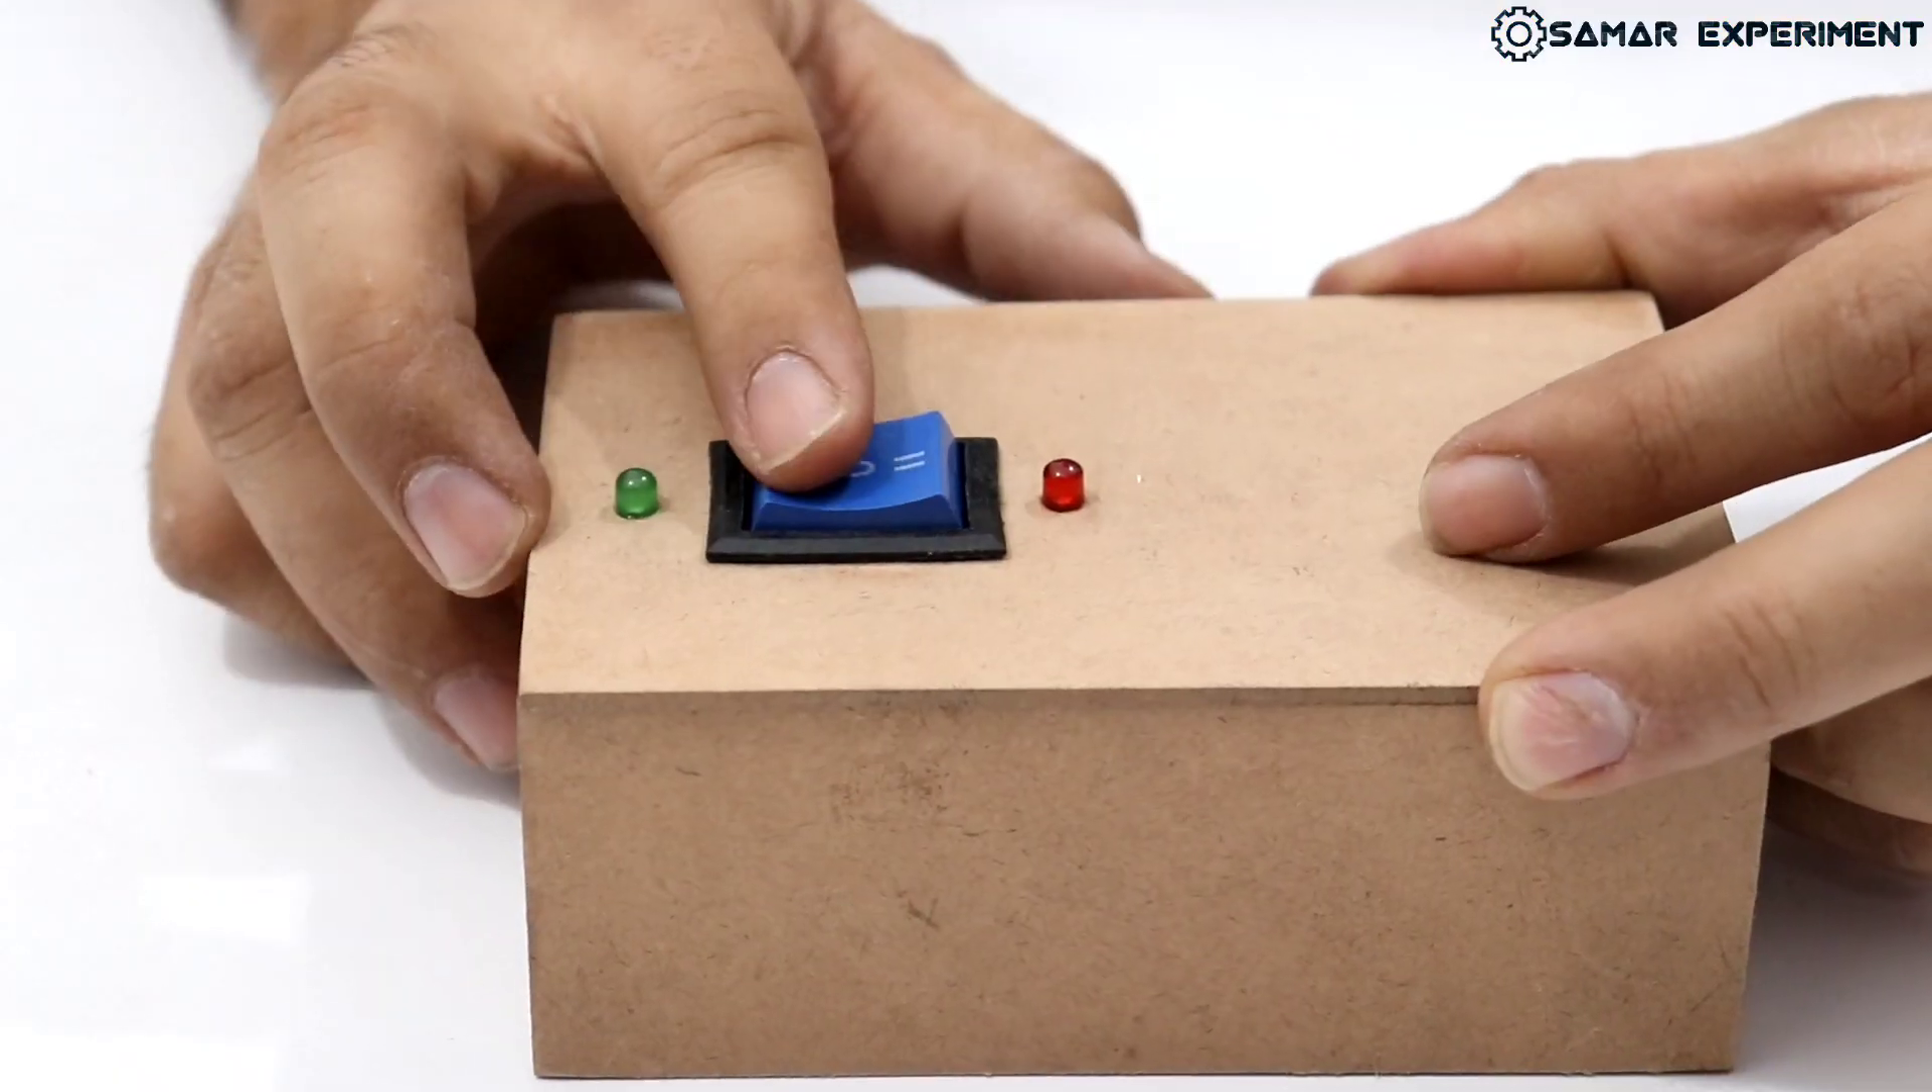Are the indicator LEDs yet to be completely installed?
No.